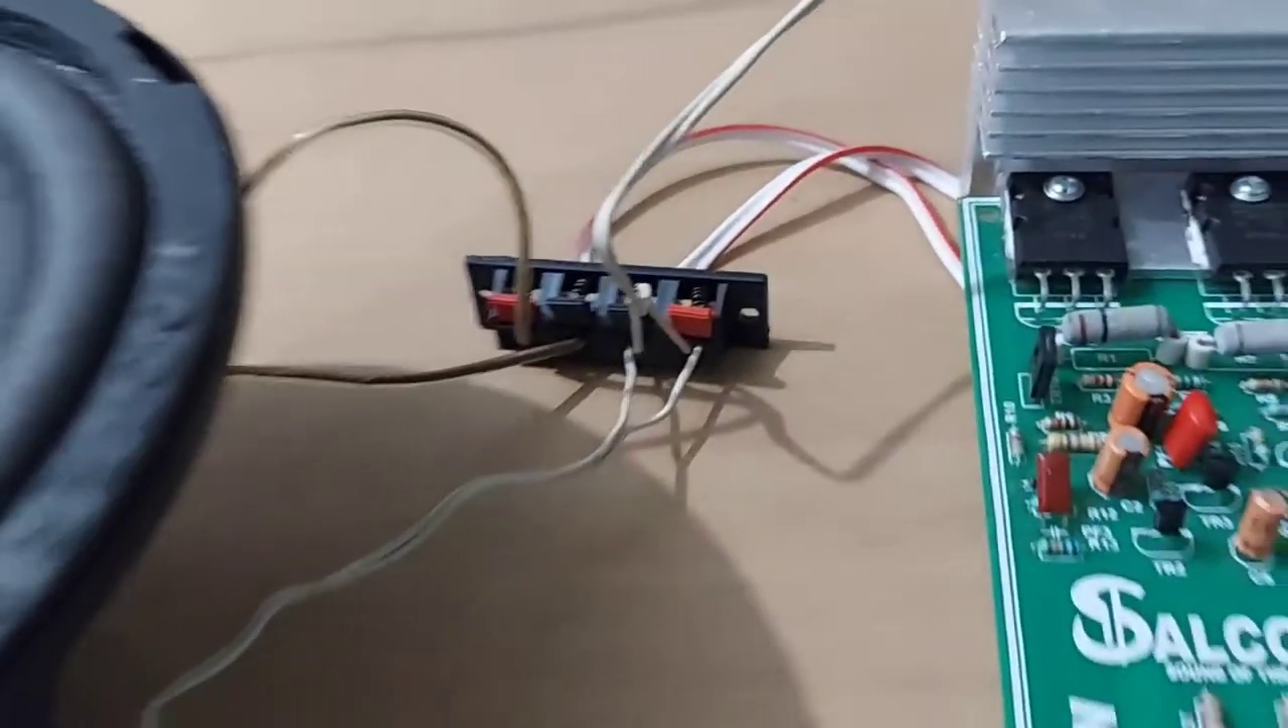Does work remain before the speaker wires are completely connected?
No.